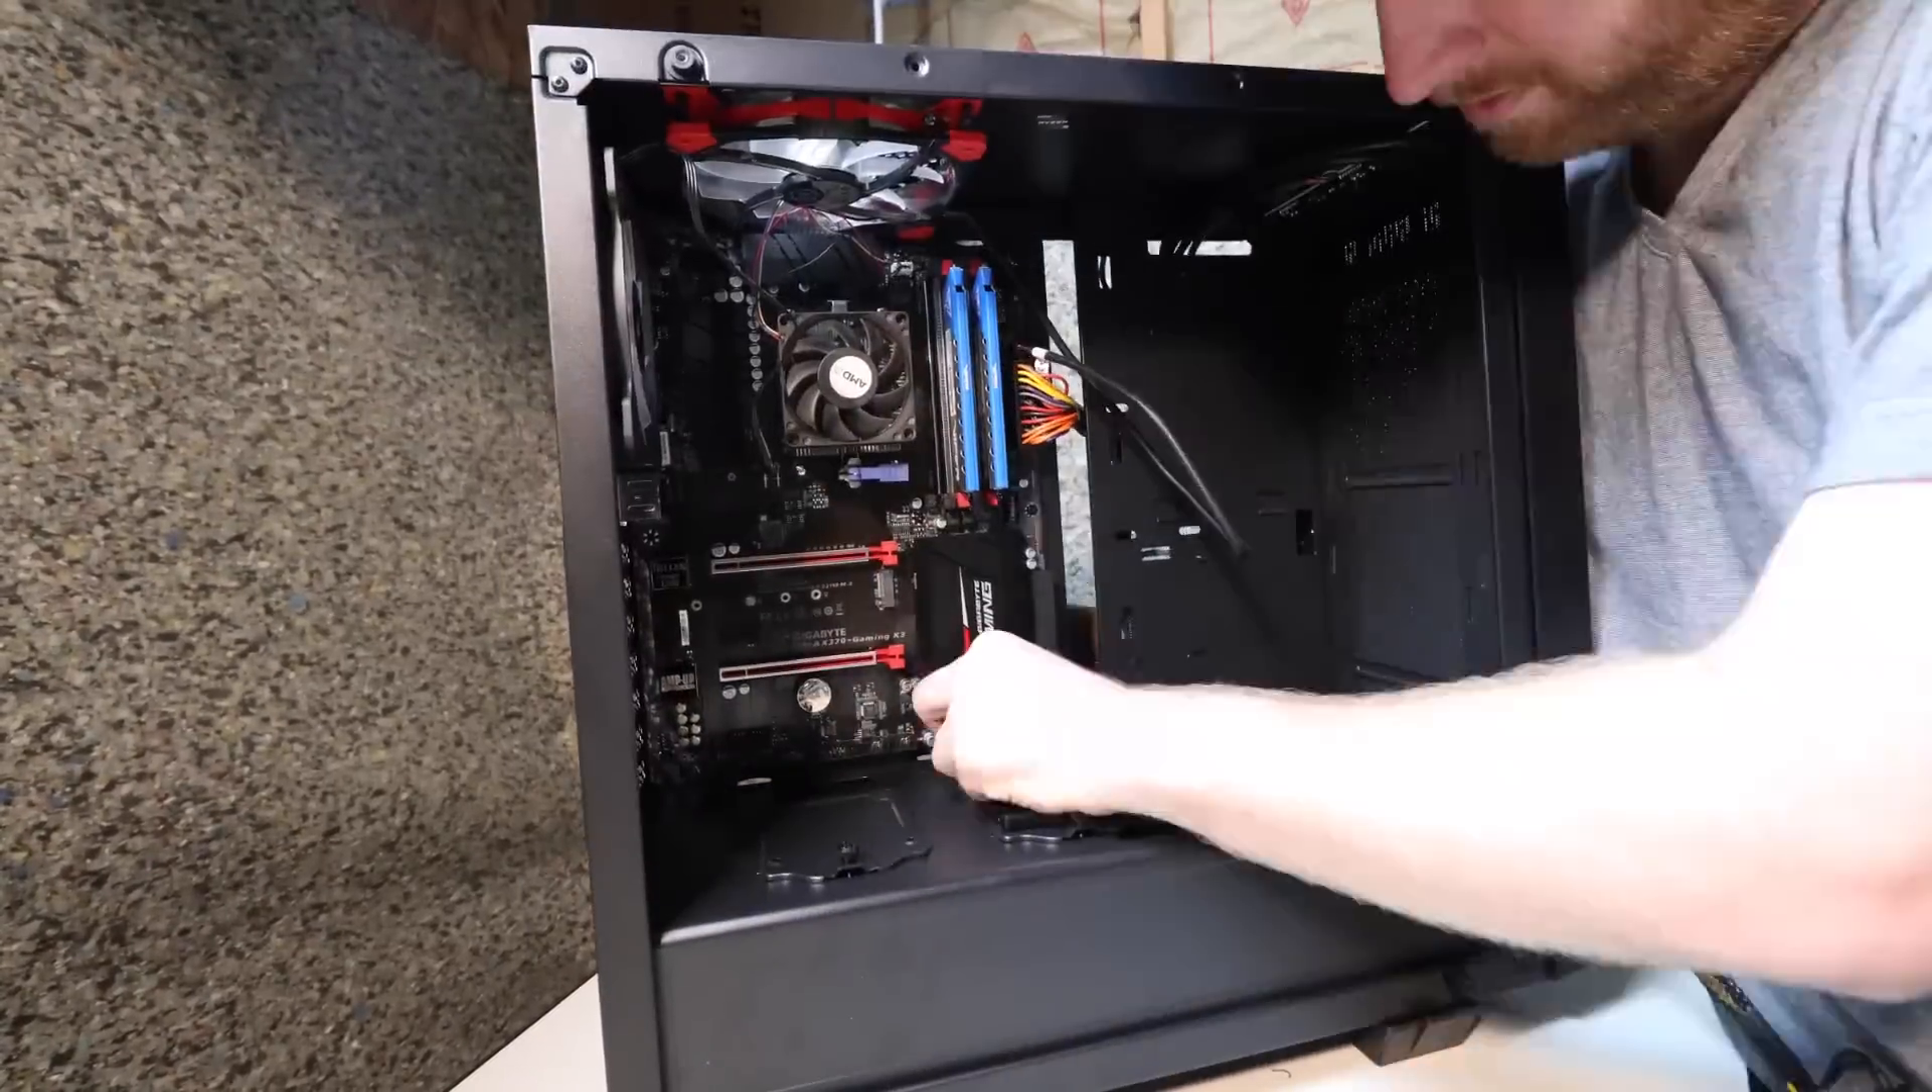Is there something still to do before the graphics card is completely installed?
Yes.